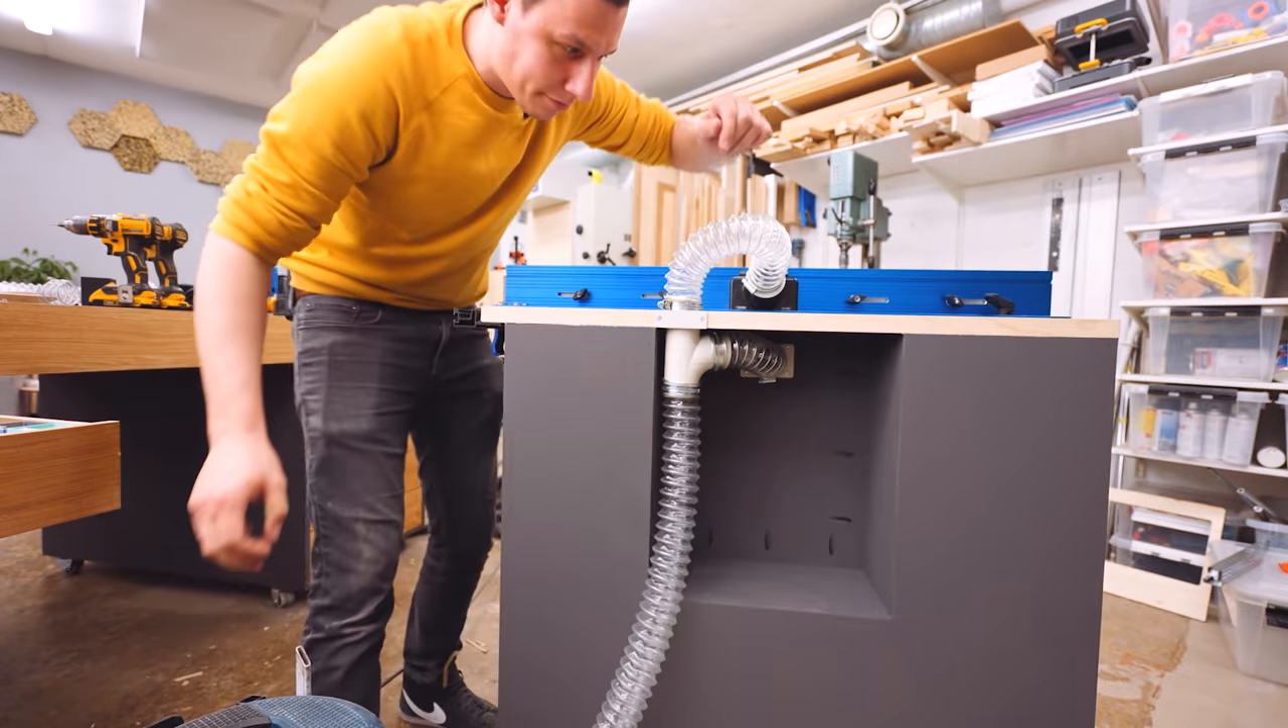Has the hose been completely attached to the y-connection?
Yes.